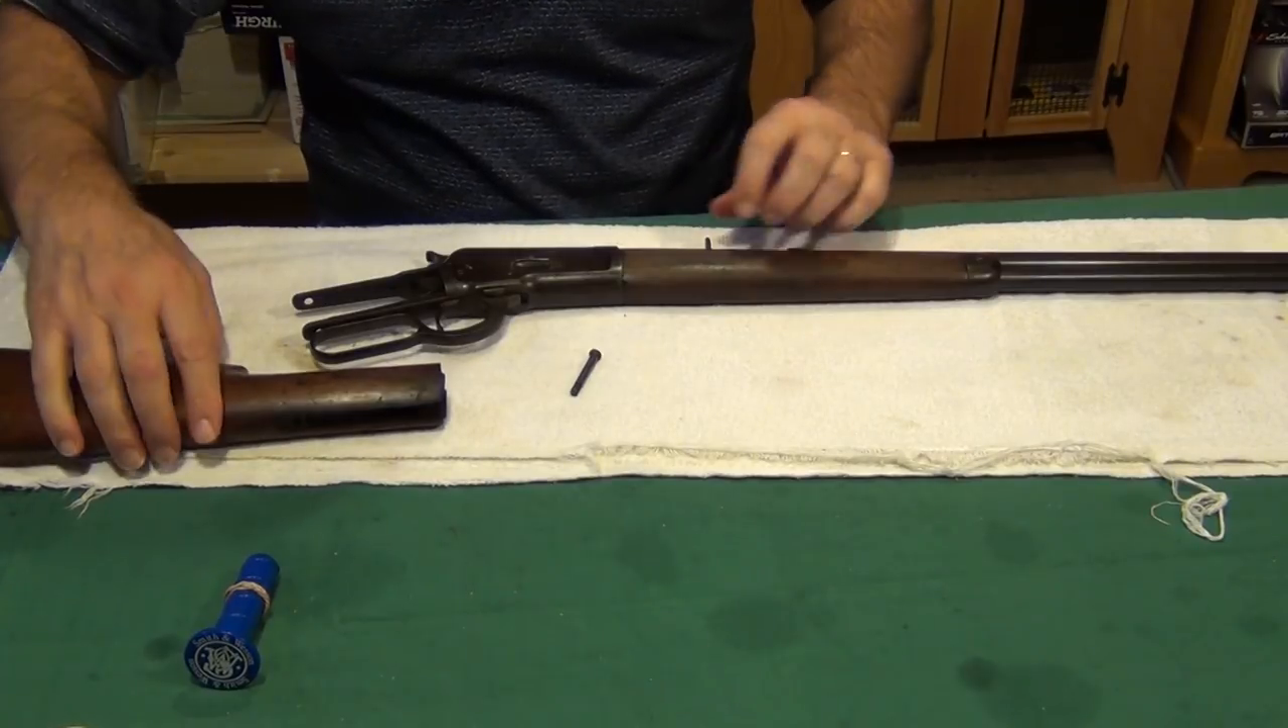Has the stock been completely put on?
No.